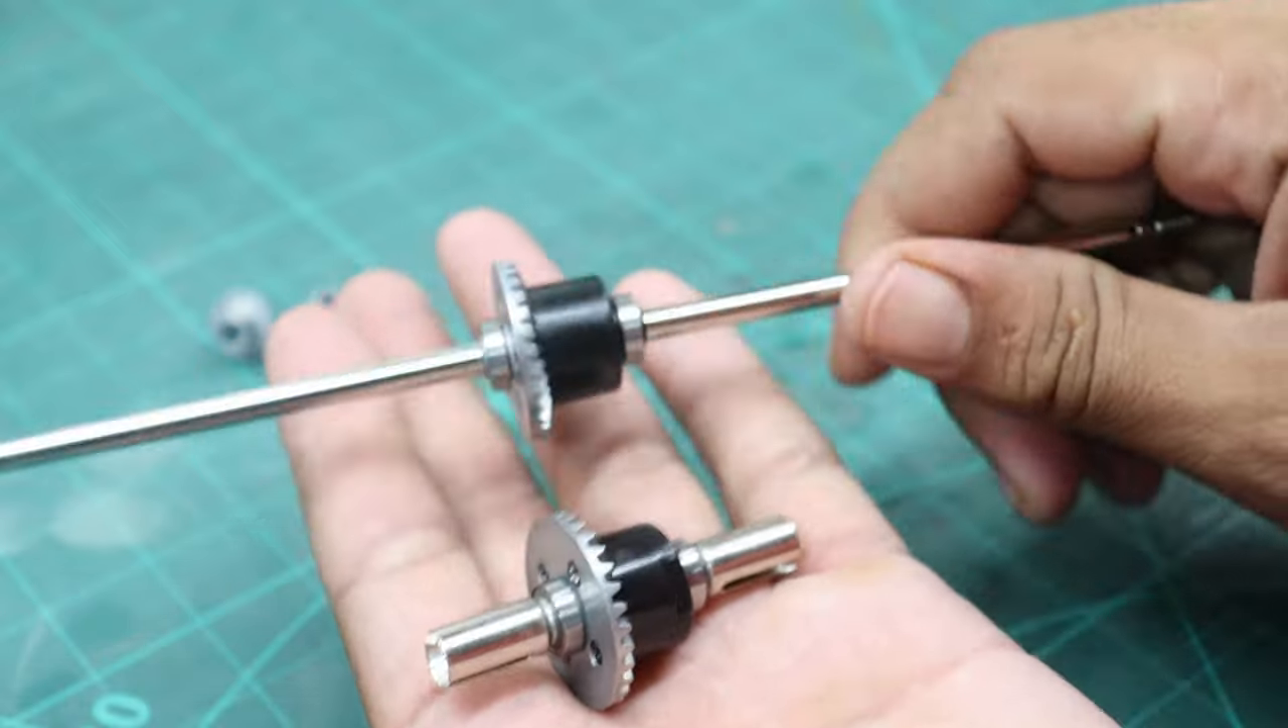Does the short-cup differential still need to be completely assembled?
No.